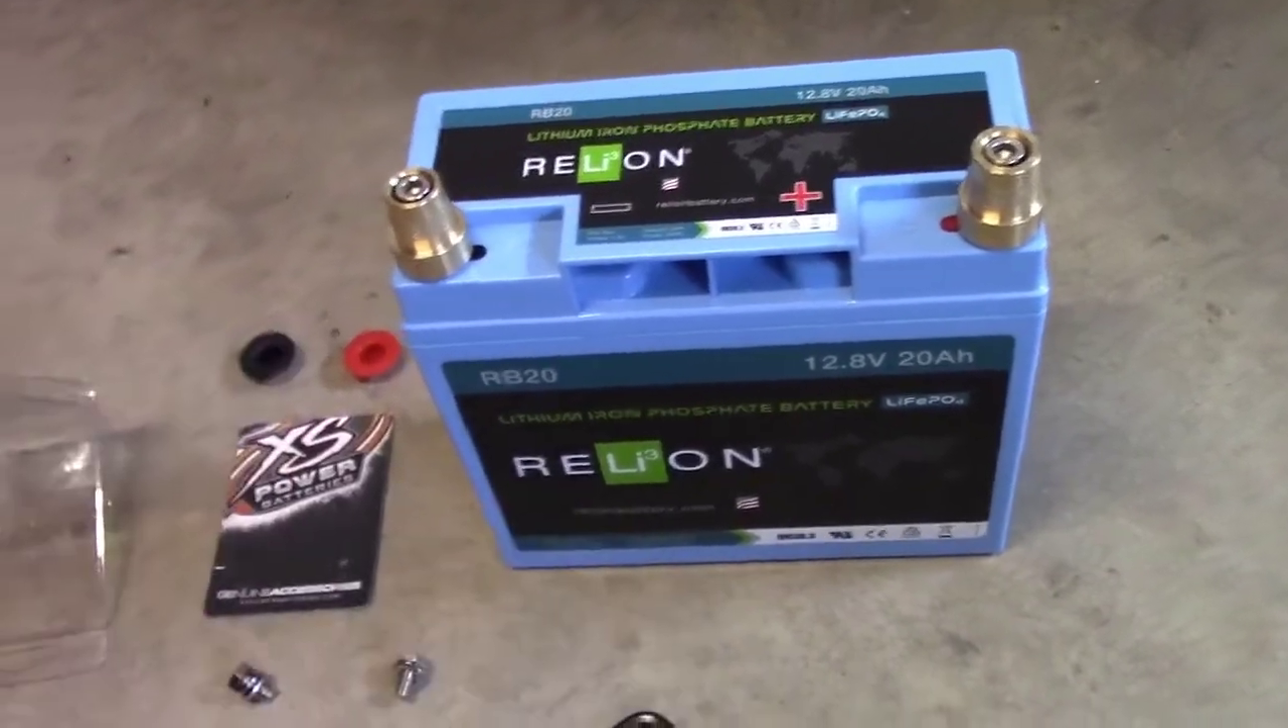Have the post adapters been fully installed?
Yes.